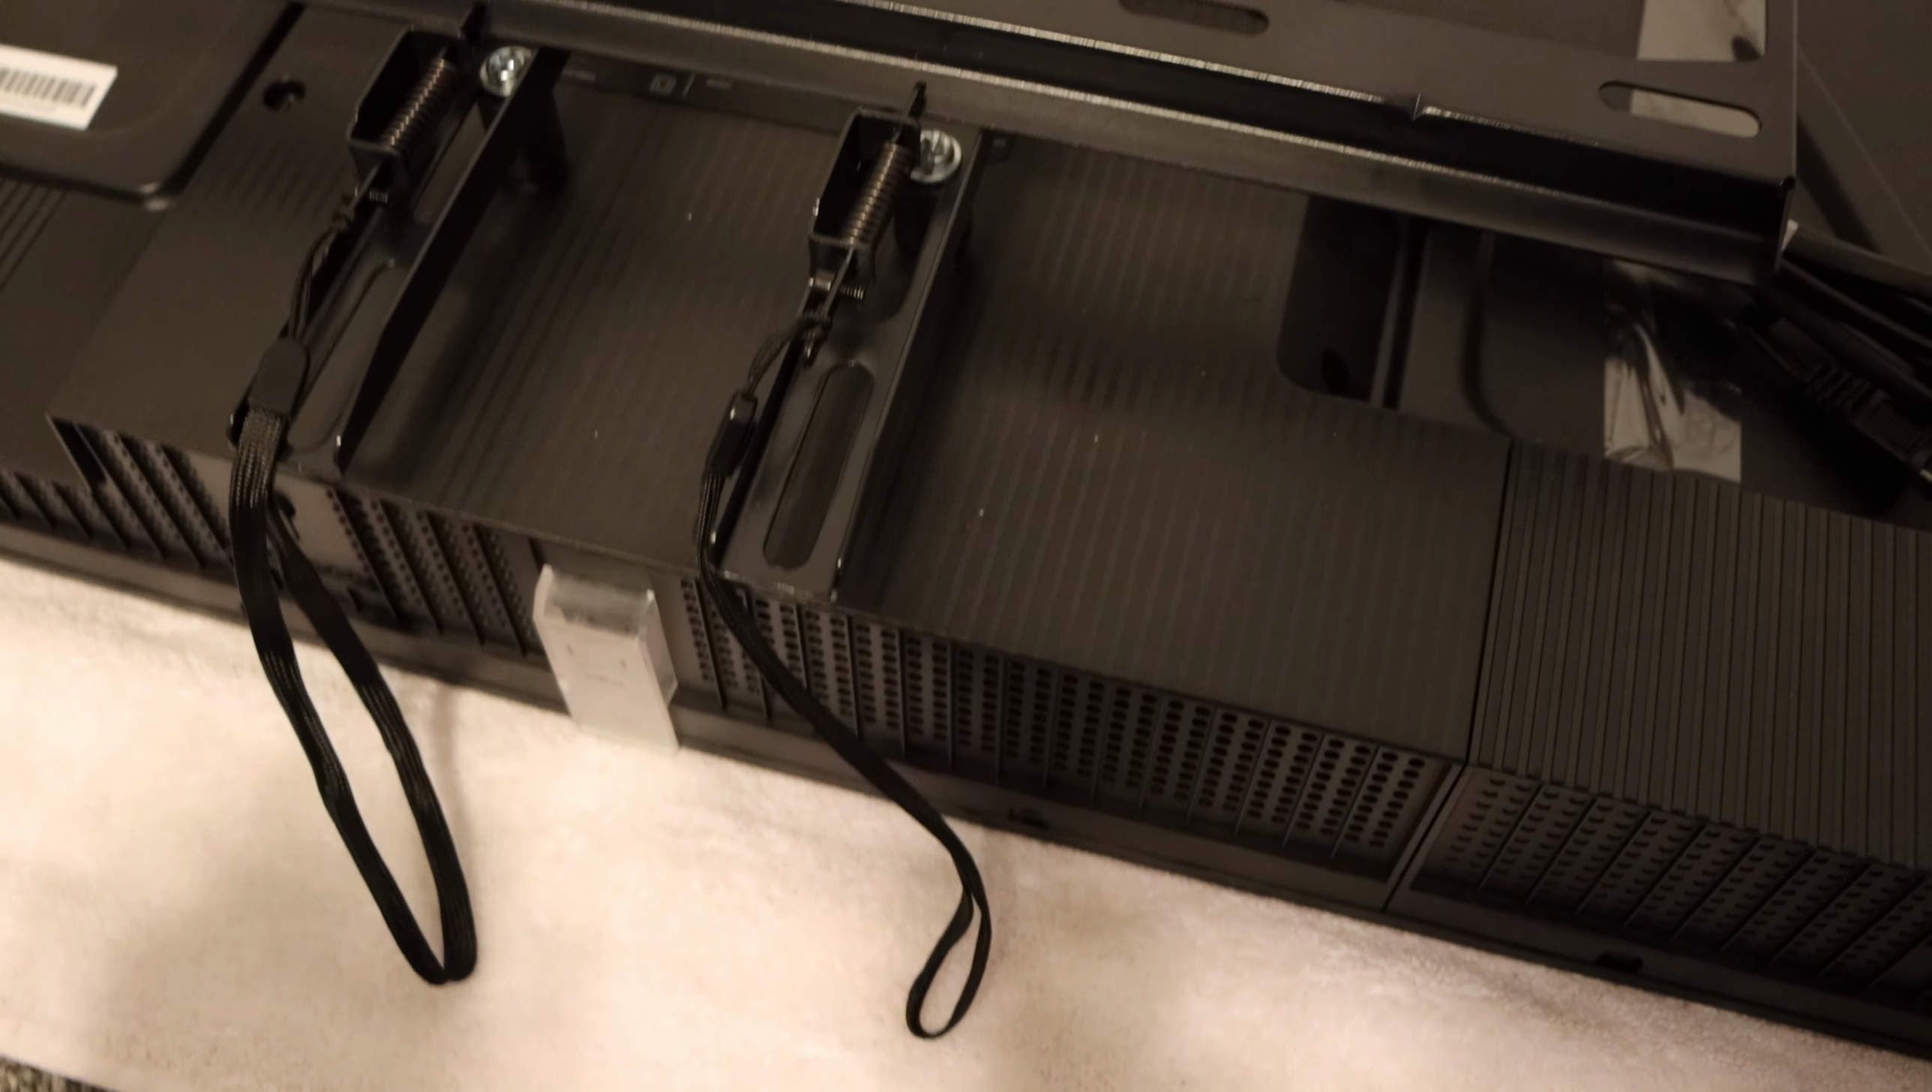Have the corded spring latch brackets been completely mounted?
Yes.